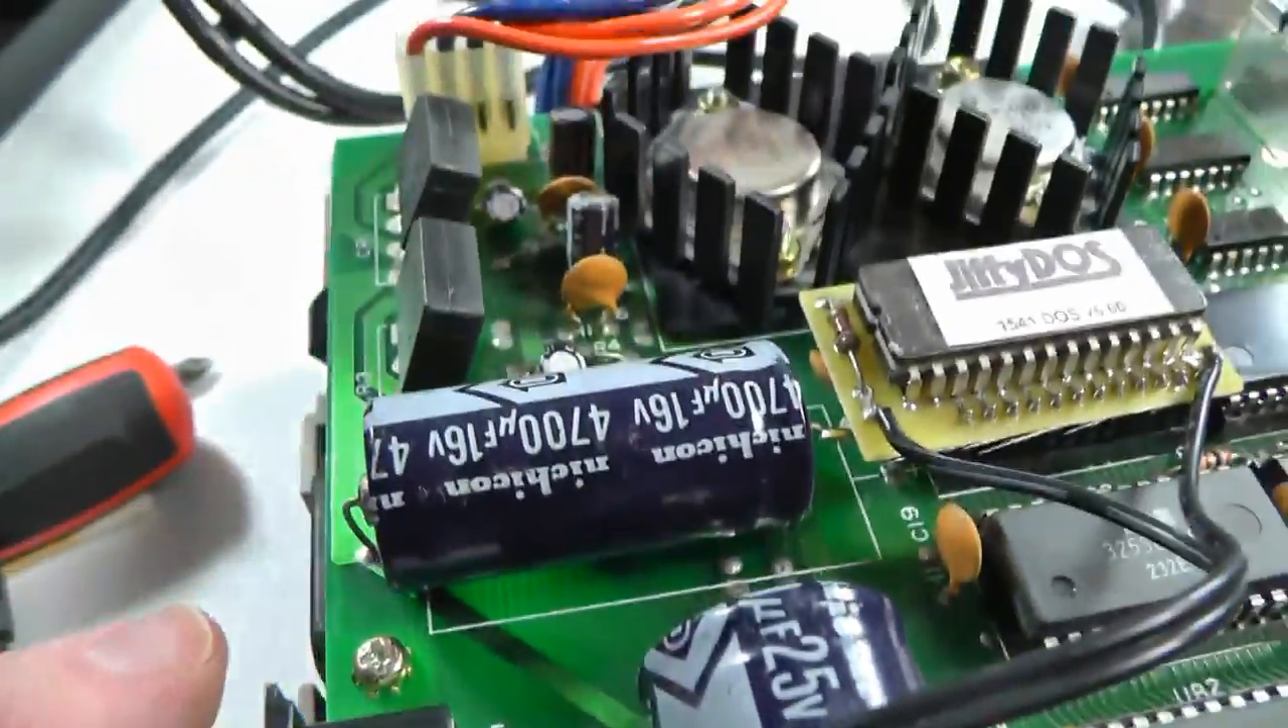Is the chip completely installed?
Yes.